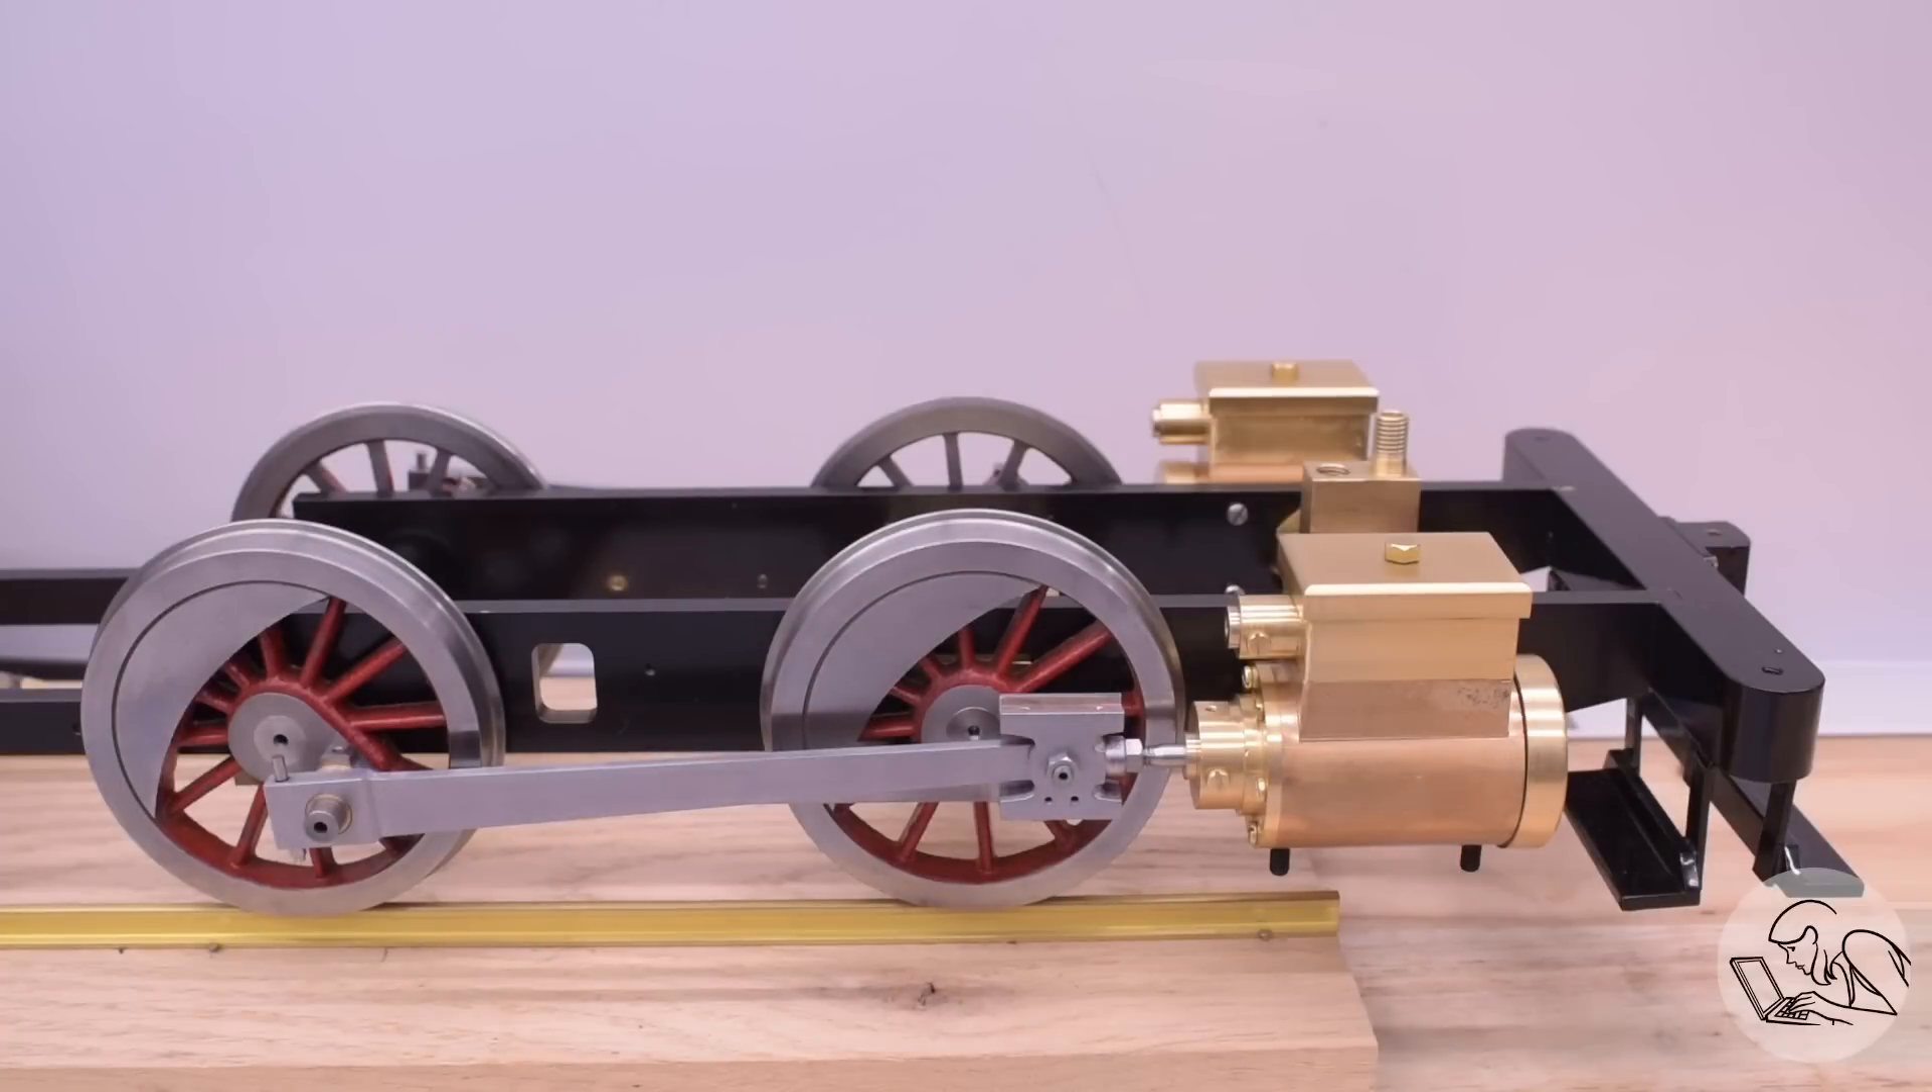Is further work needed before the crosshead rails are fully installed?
Yes.